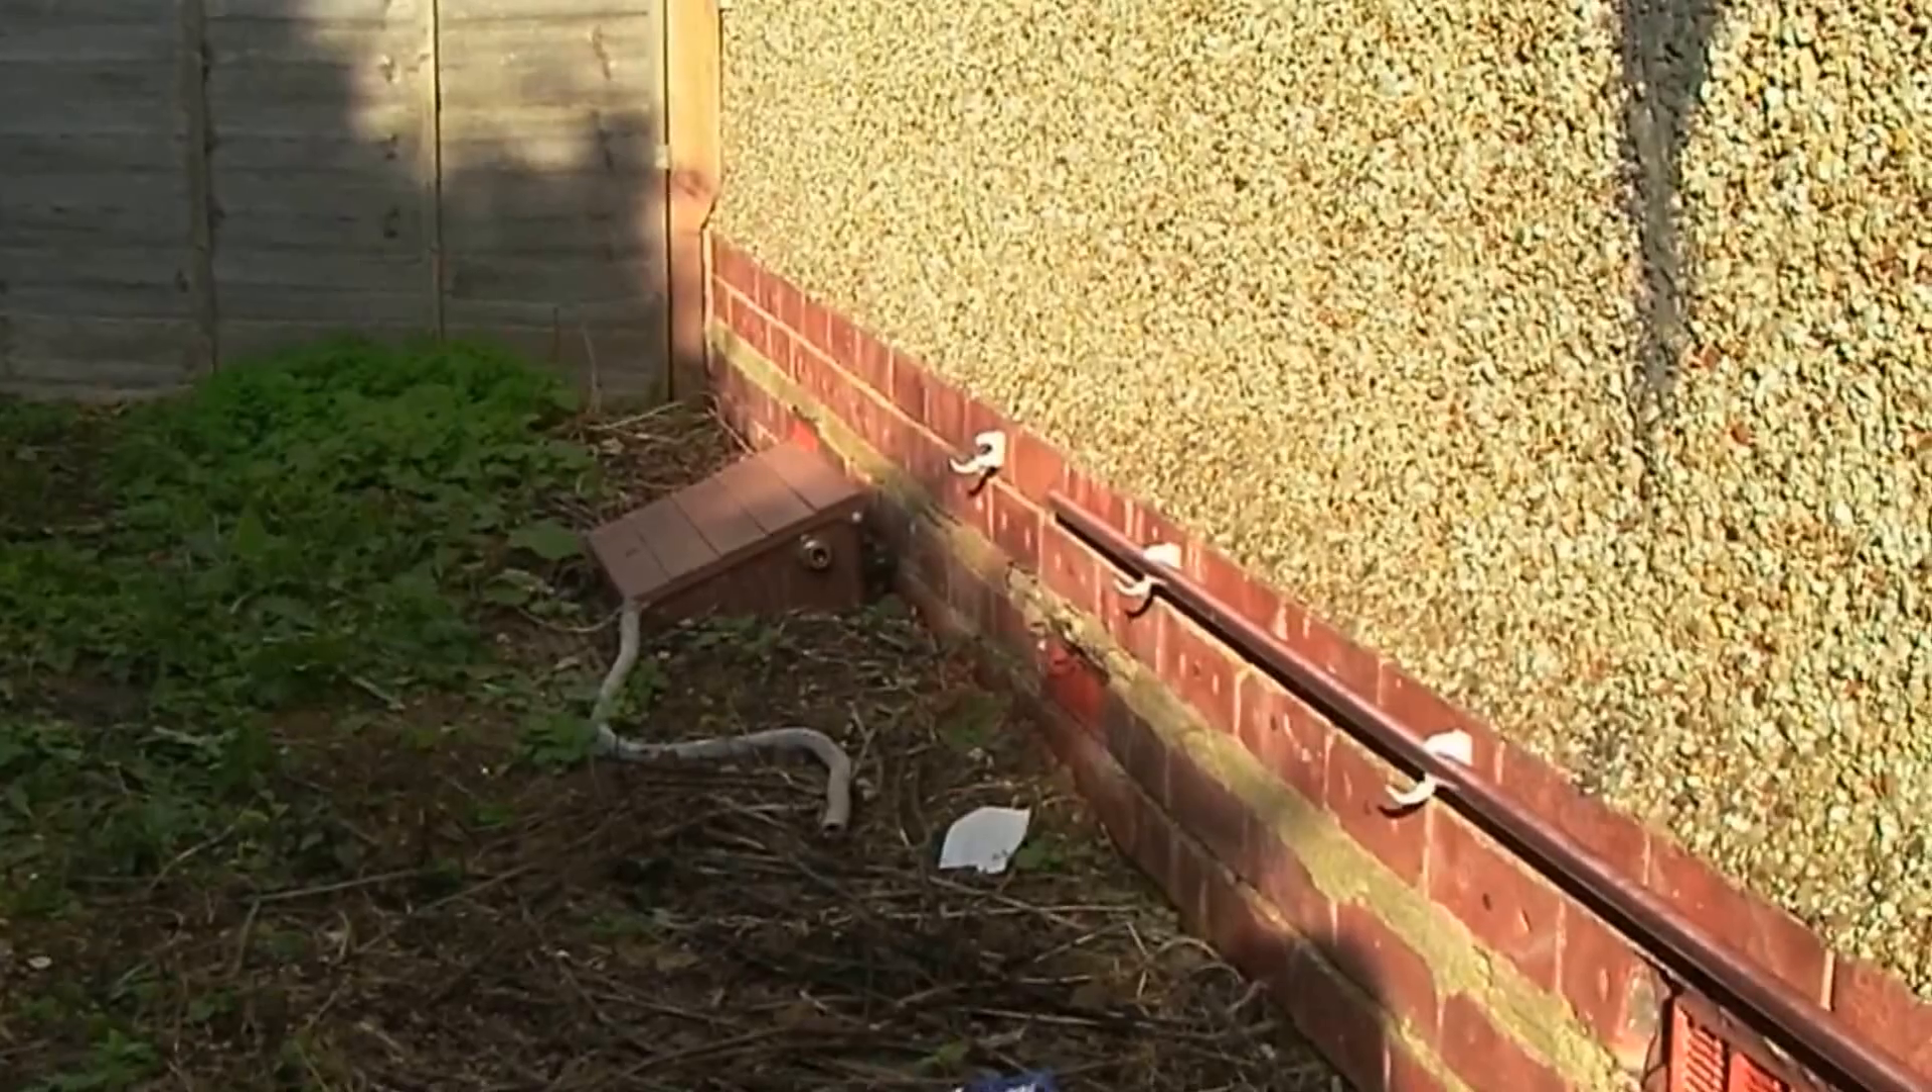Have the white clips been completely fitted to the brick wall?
Yes.